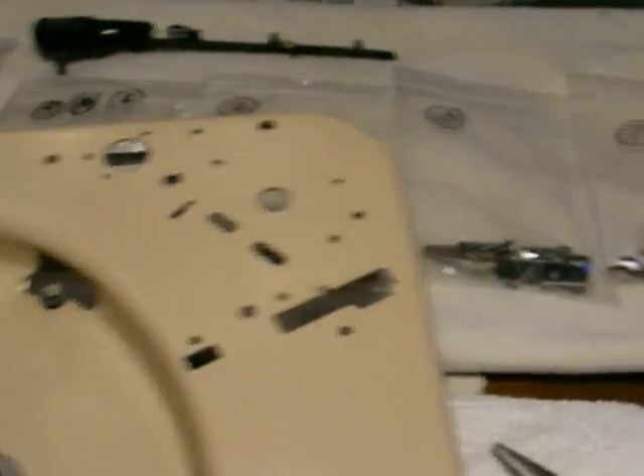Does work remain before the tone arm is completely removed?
No.